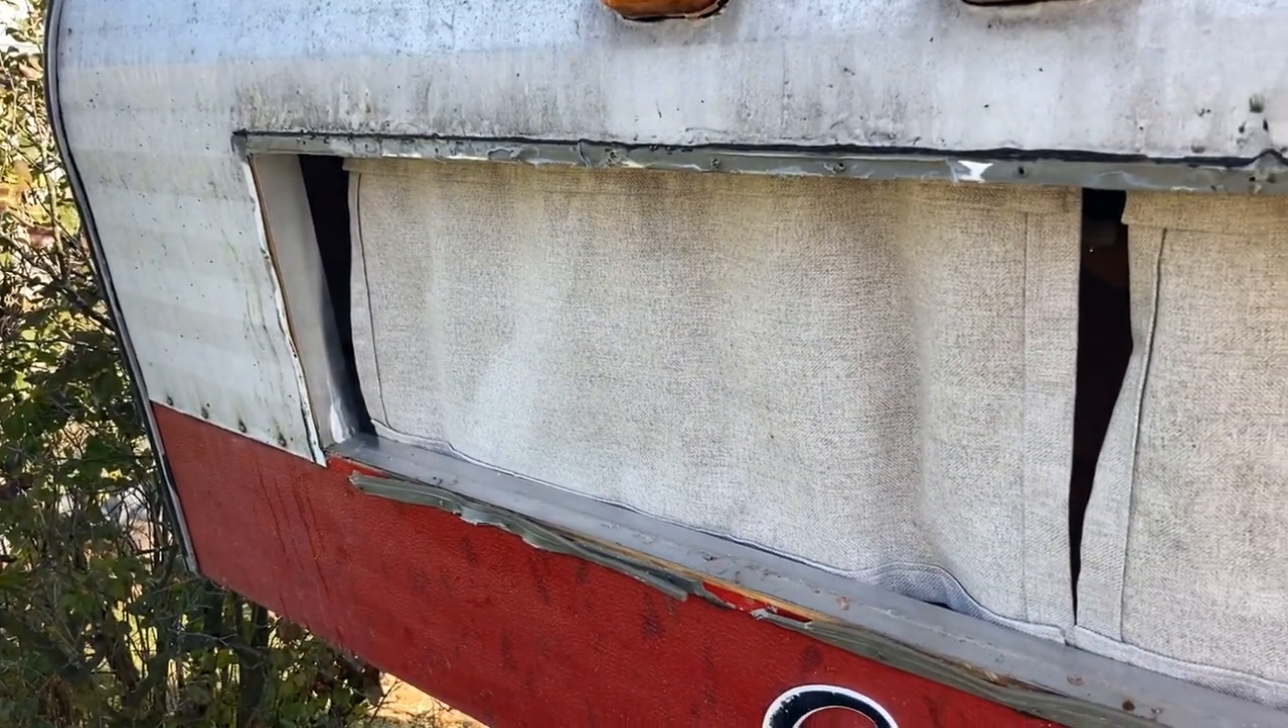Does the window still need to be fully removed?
No.